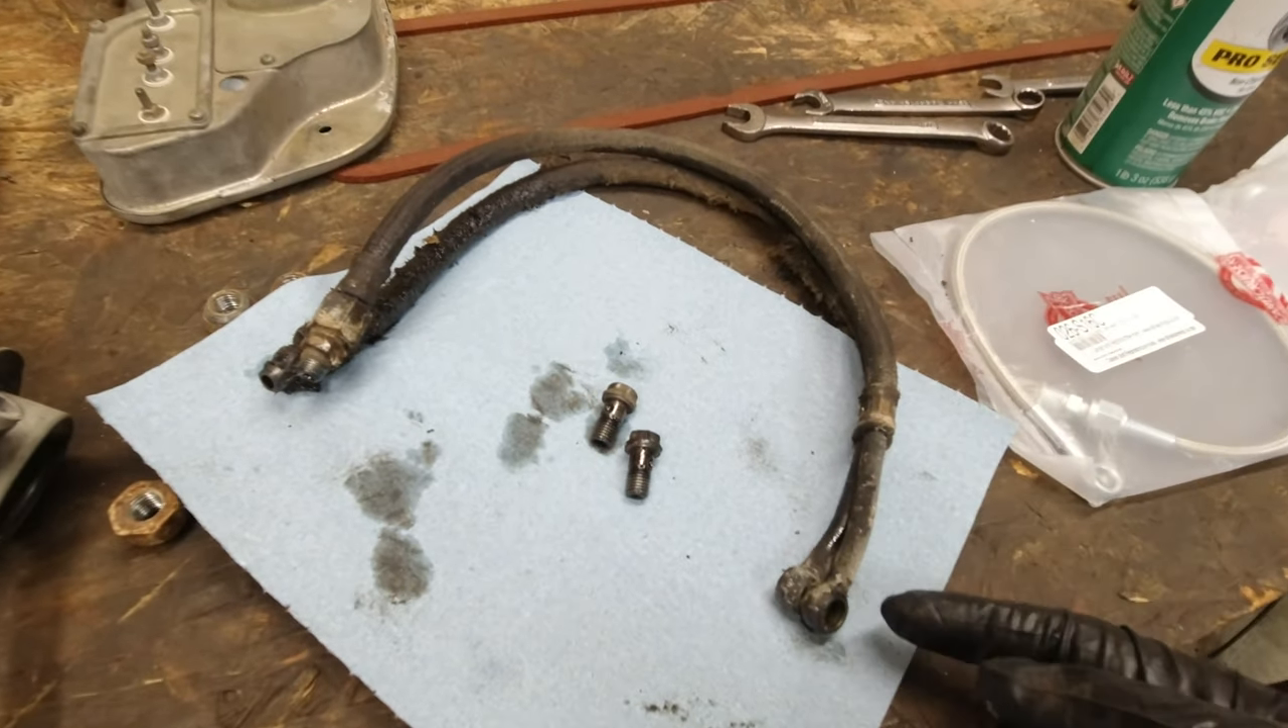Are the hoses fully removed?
Yes.